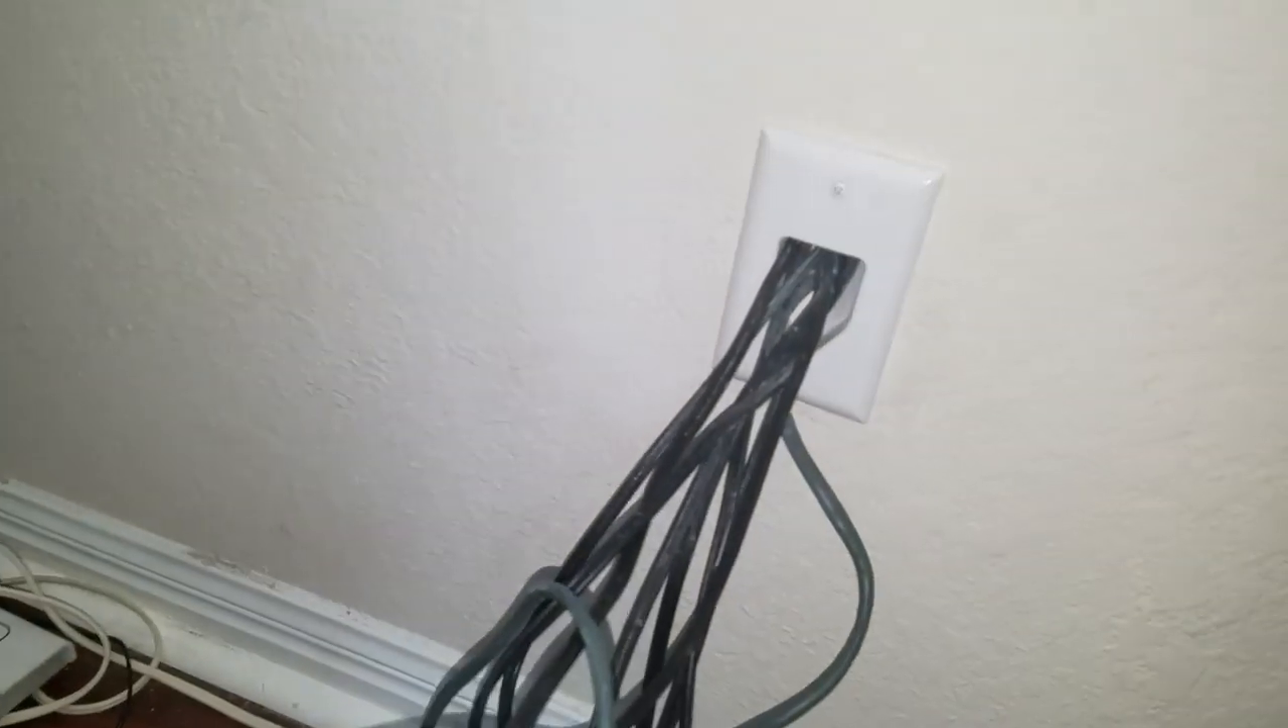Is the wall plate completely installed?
Yes.